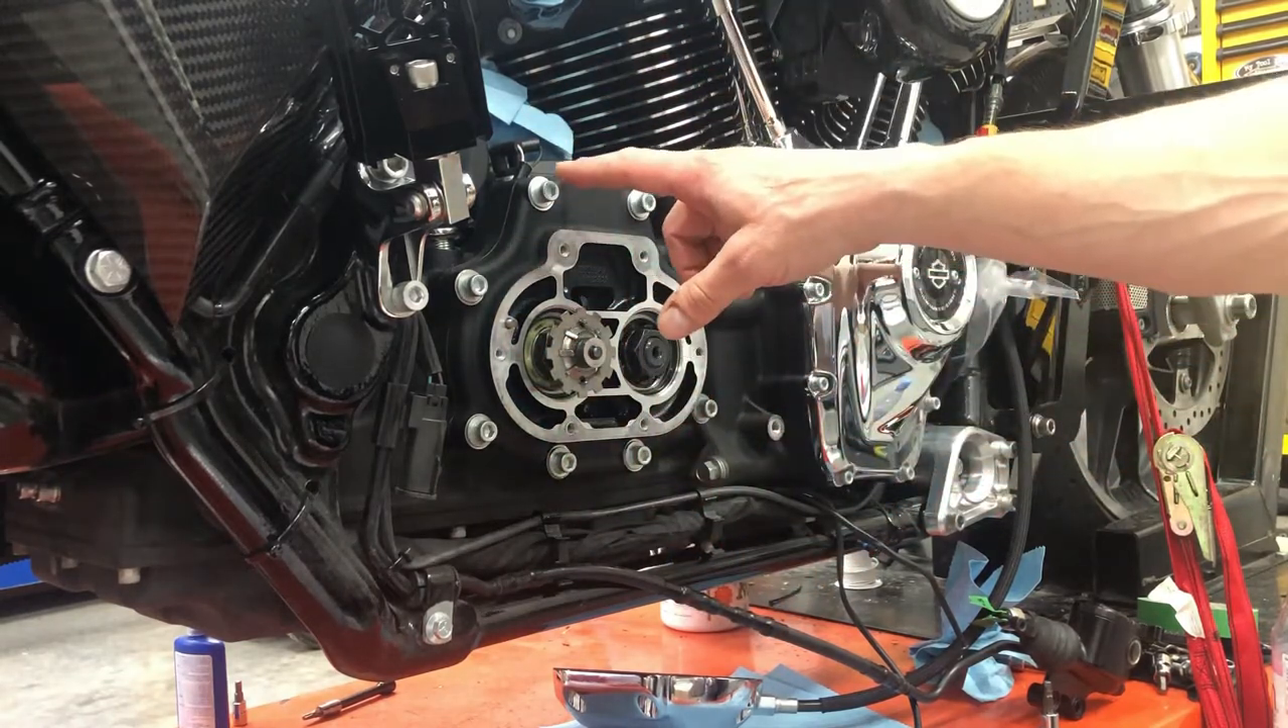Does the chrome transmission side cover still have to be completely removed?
No.